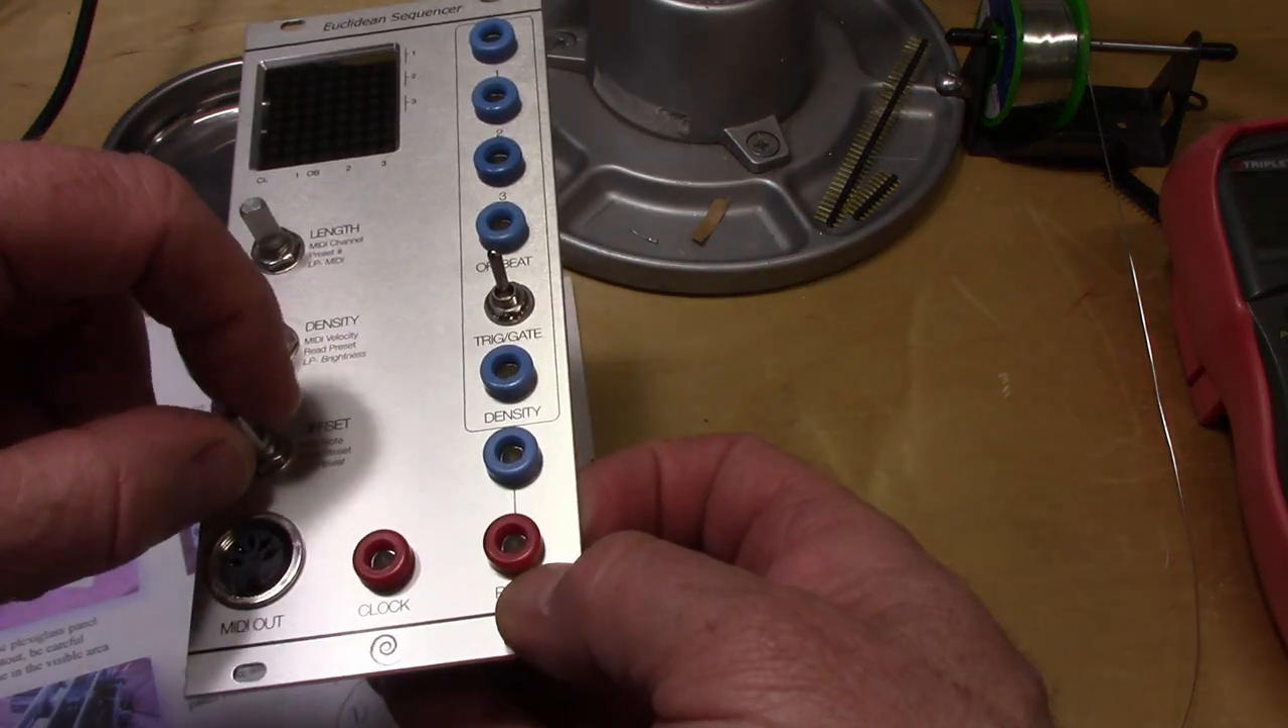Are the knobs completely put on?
No.